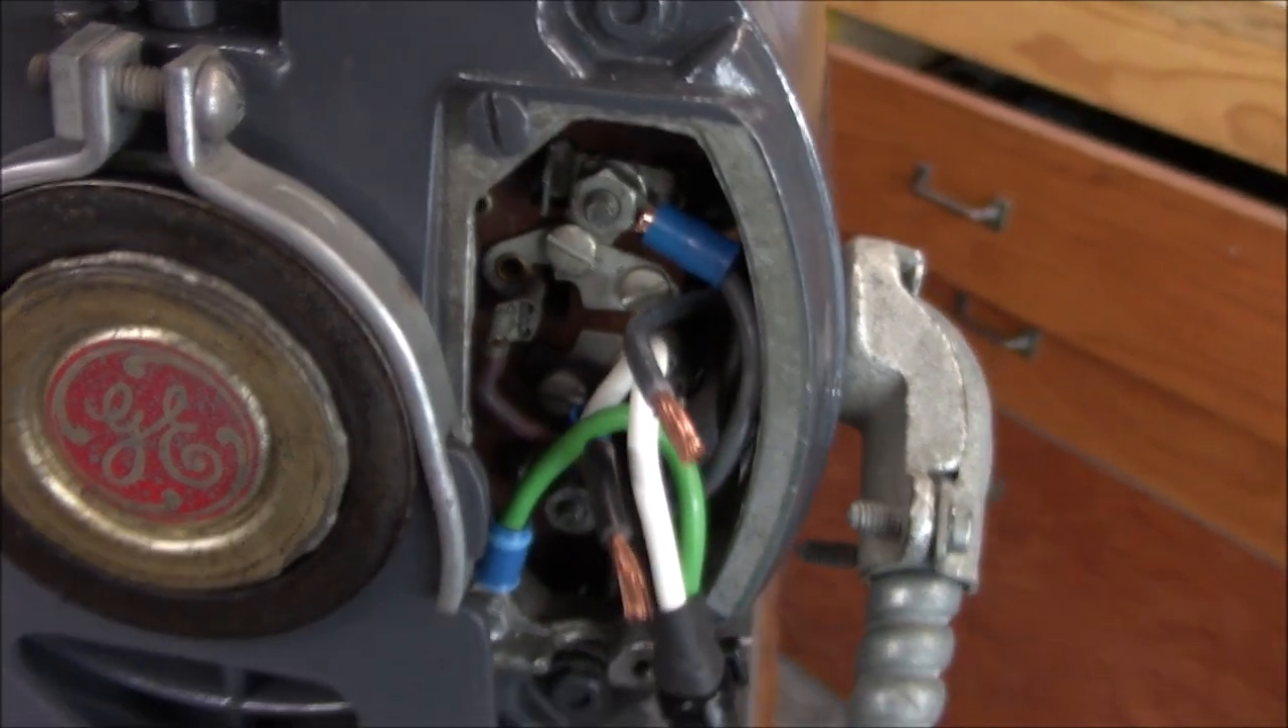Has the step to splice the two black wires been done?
No.